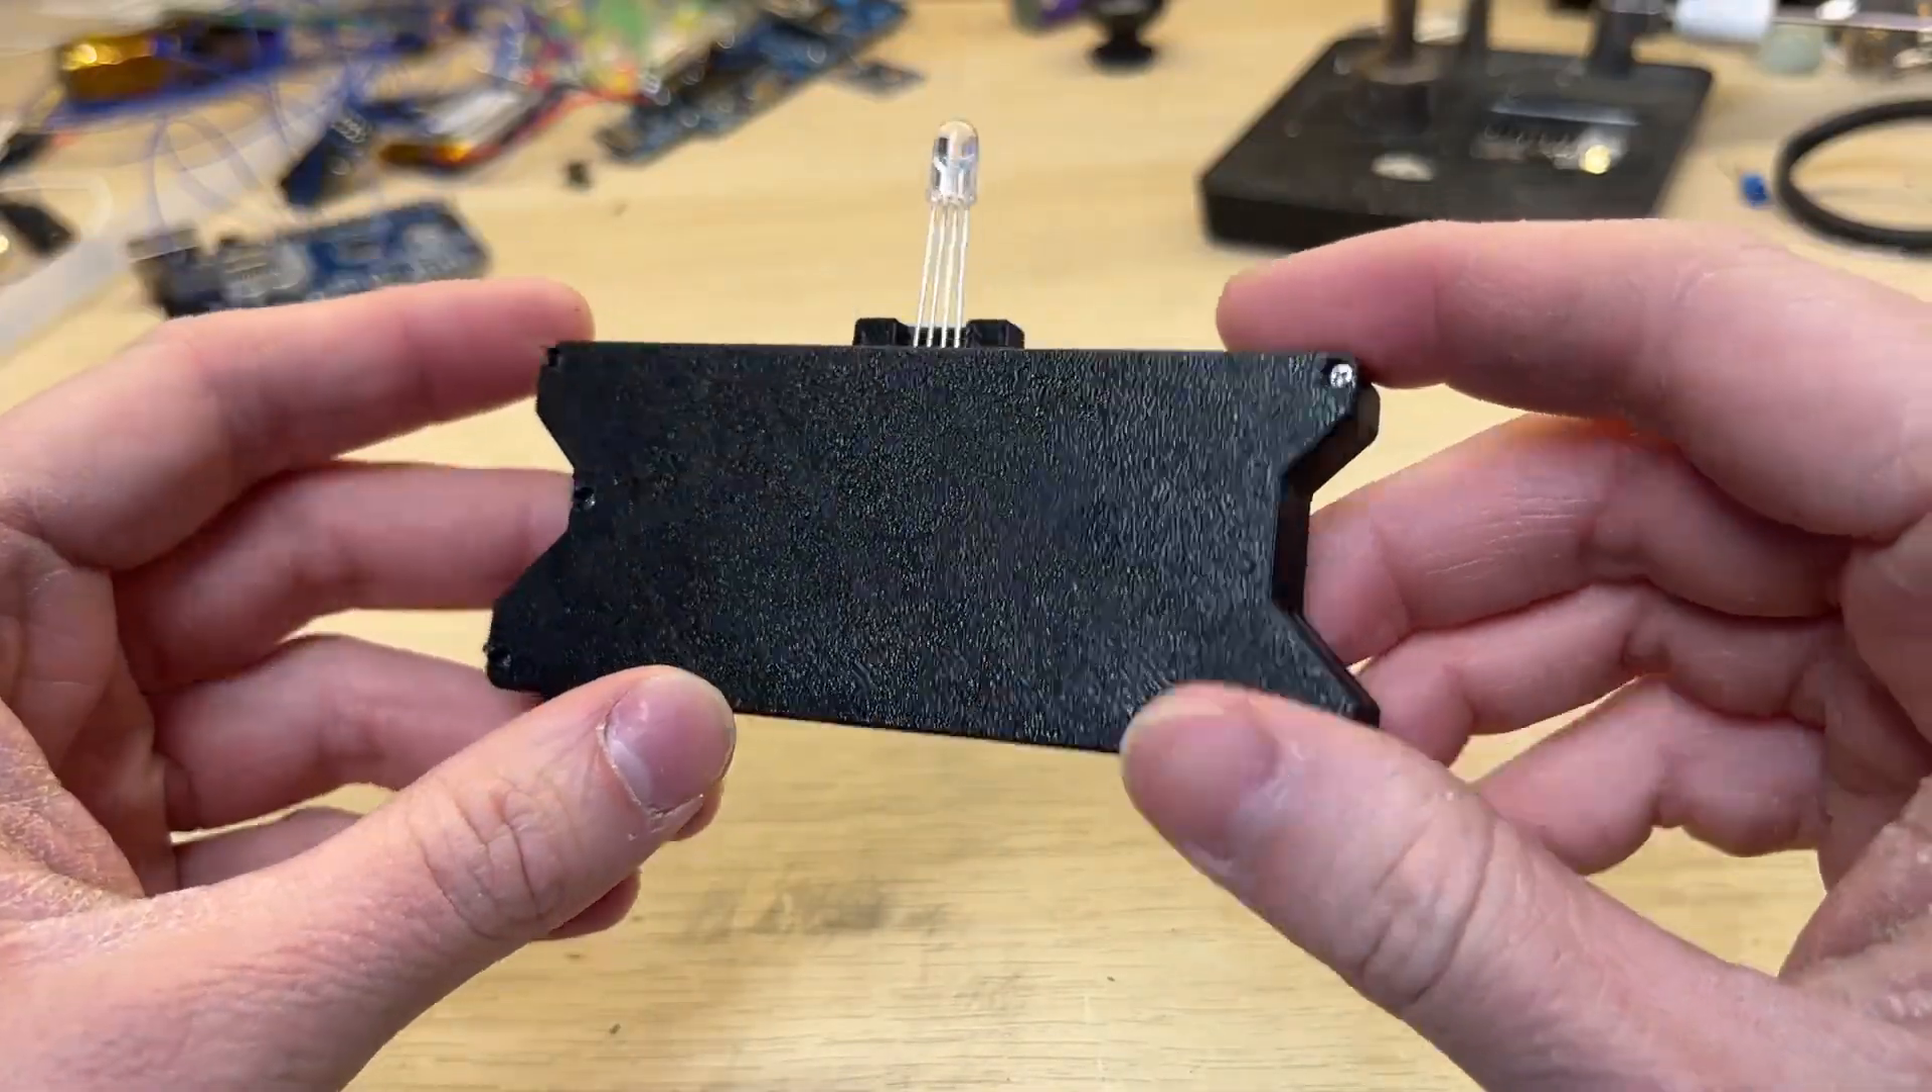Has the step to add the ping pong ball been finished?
No.